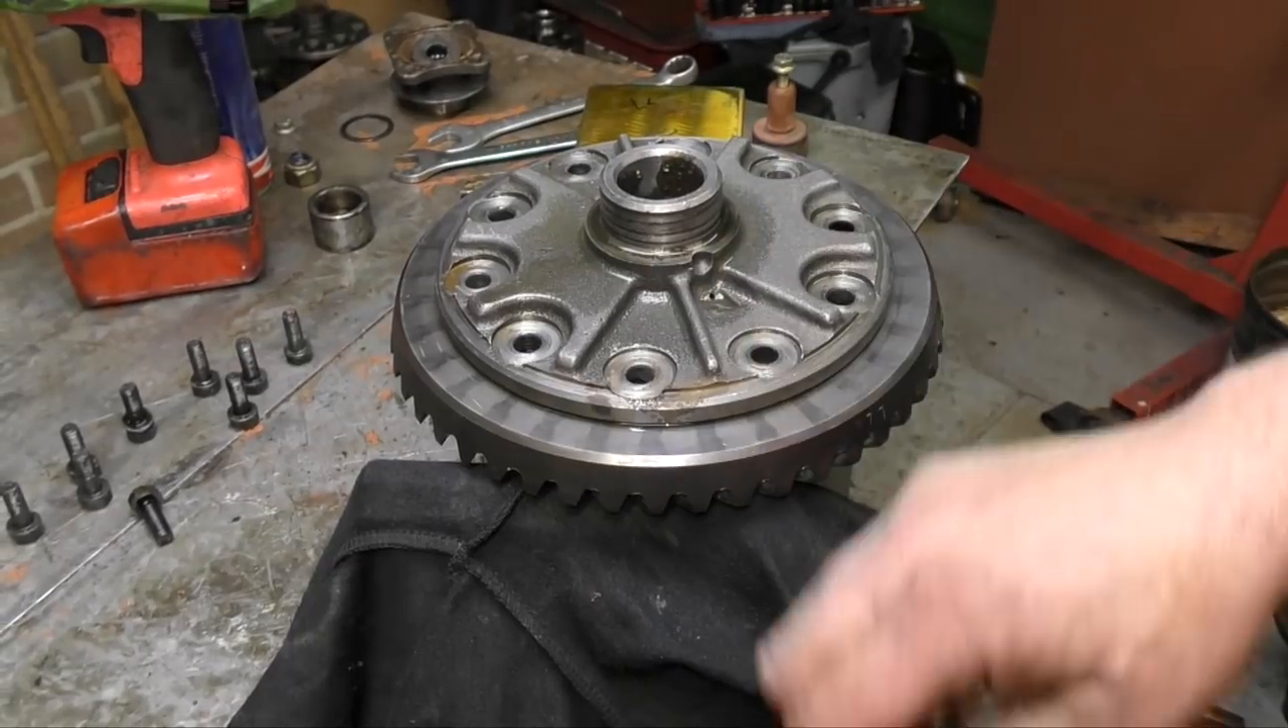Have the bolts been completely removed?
Yes.